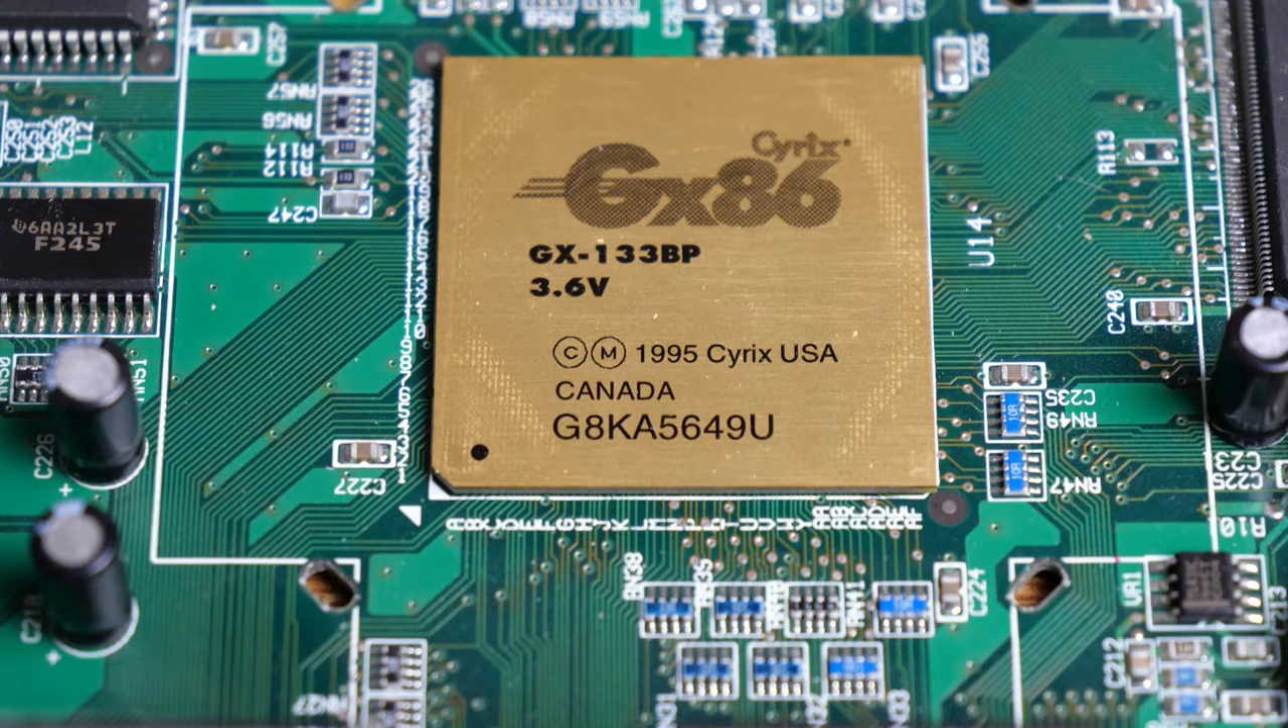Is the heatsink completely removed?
Yes.